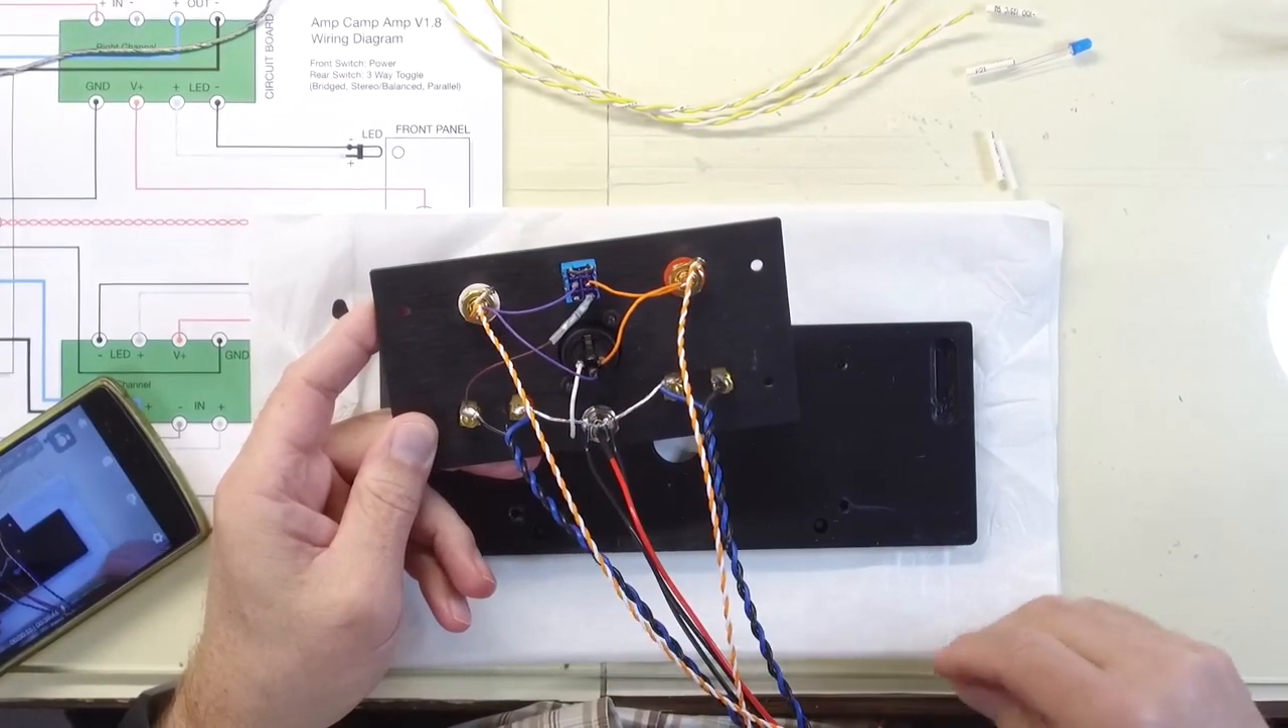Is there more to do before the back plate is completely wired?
No.